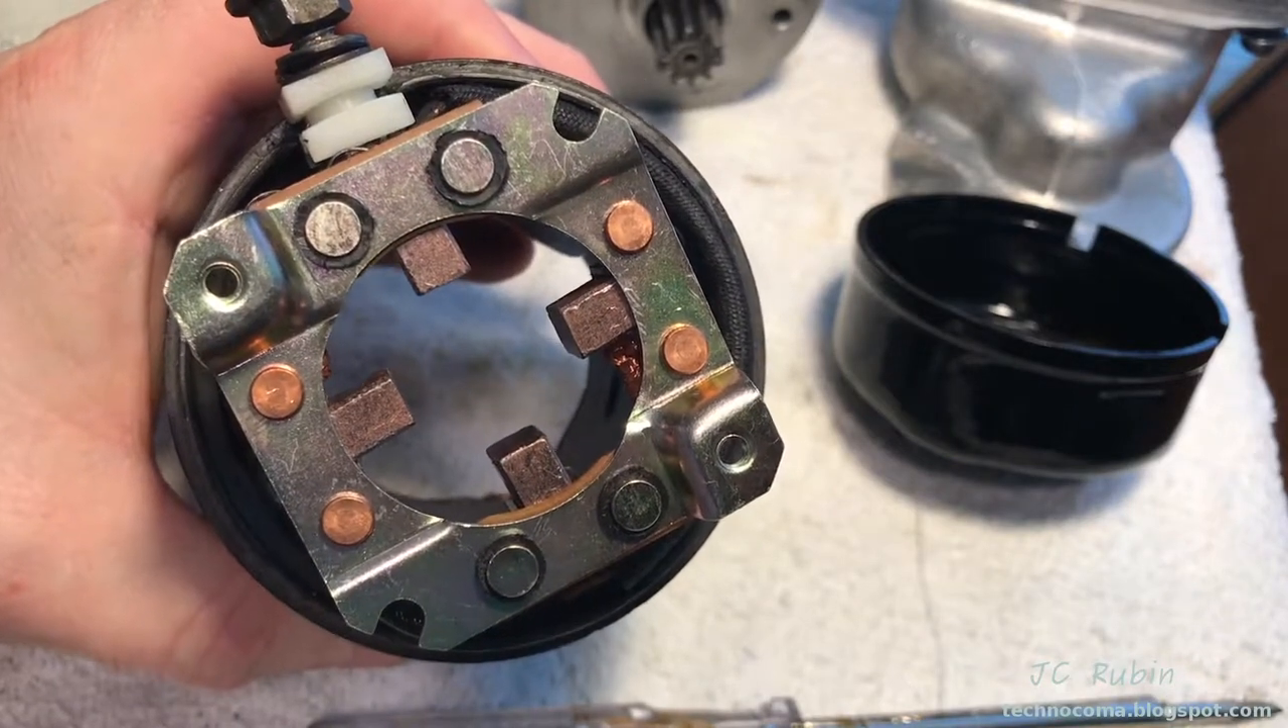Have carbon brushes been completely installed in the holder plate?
Yes.